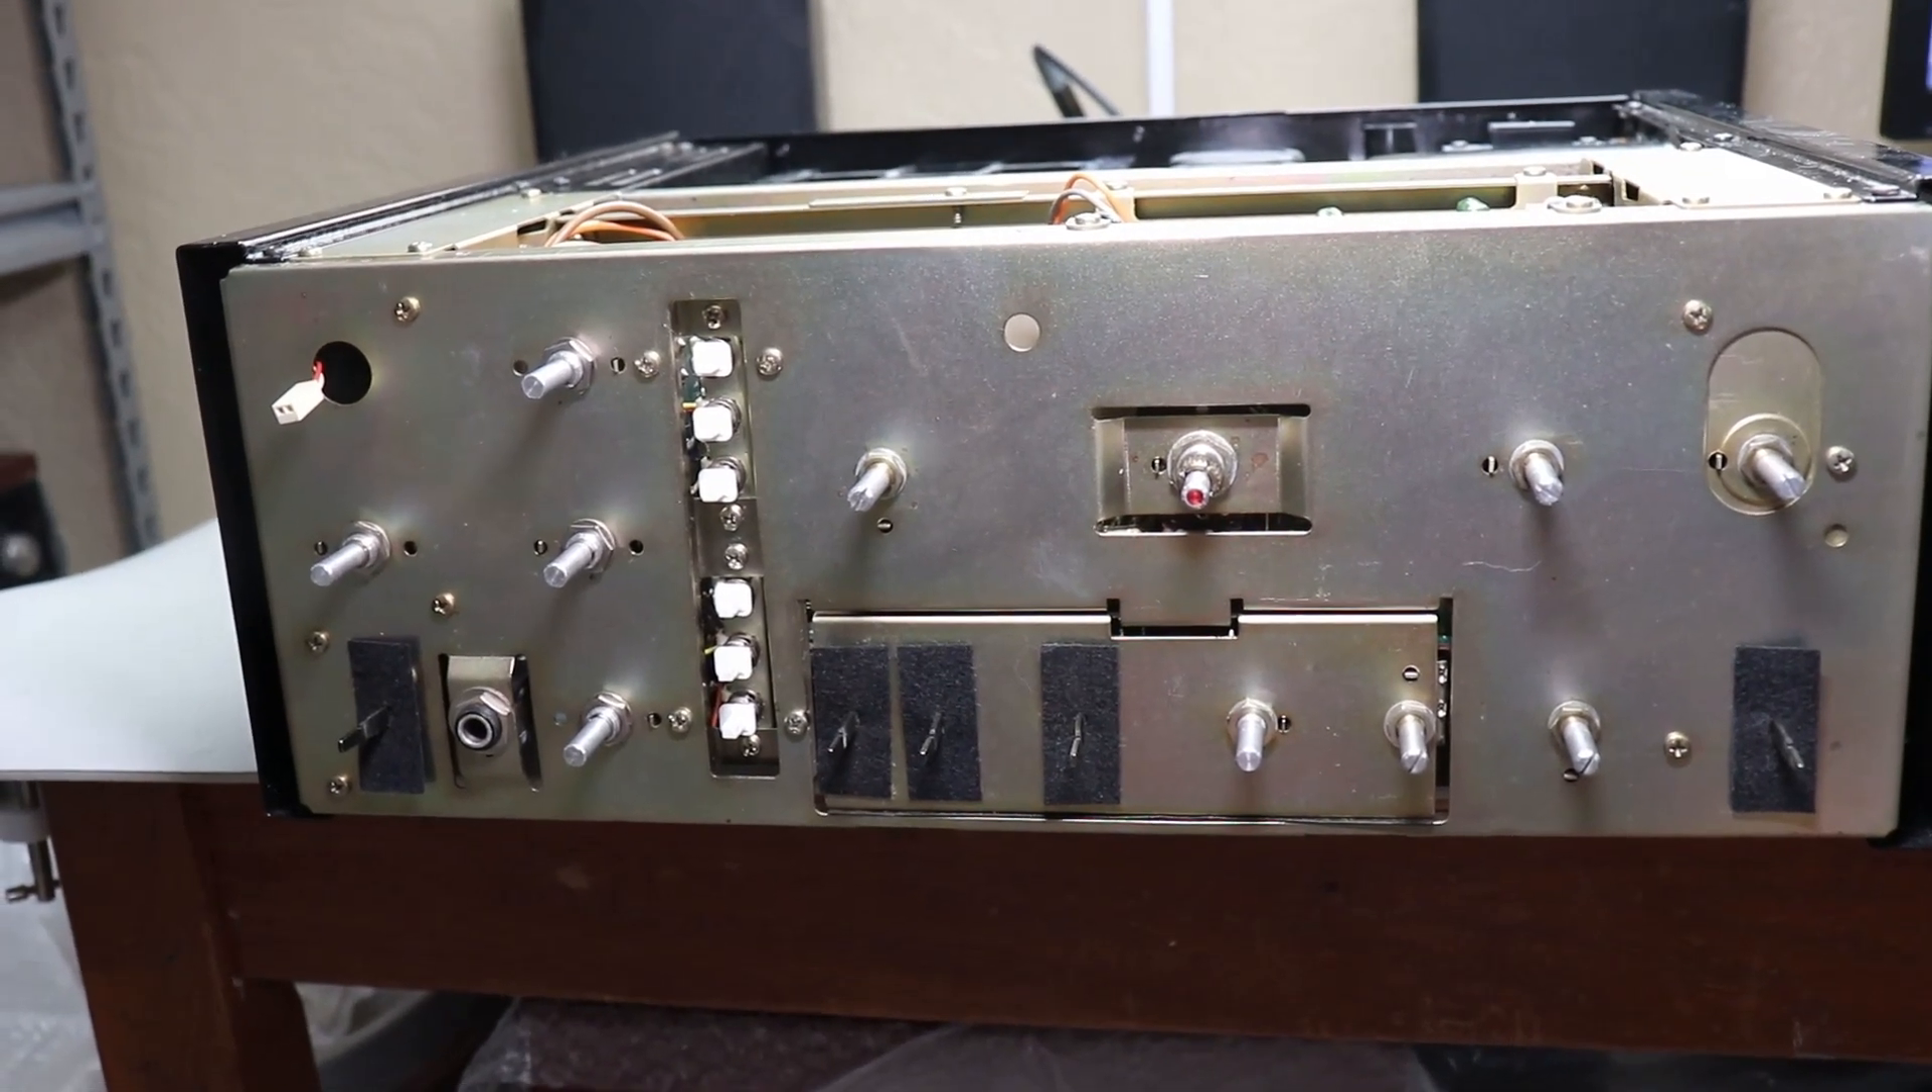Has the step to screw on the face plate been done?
No.